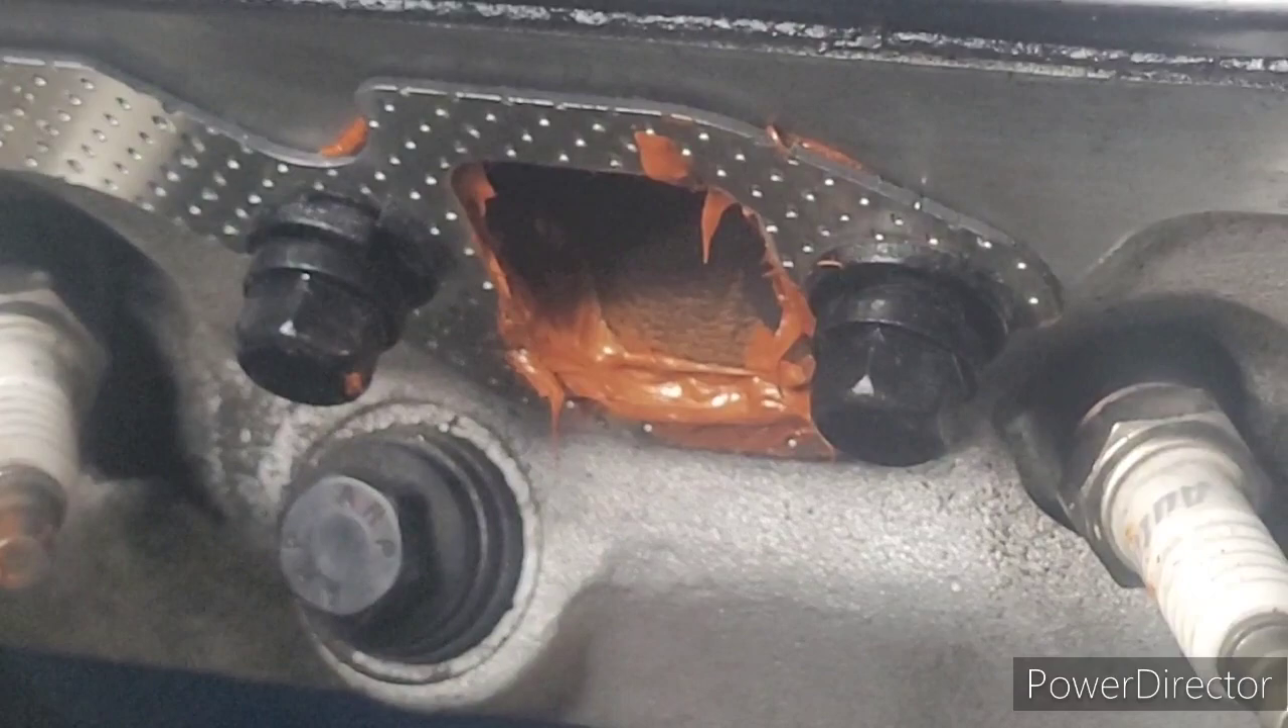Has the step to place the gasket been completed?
Yes.